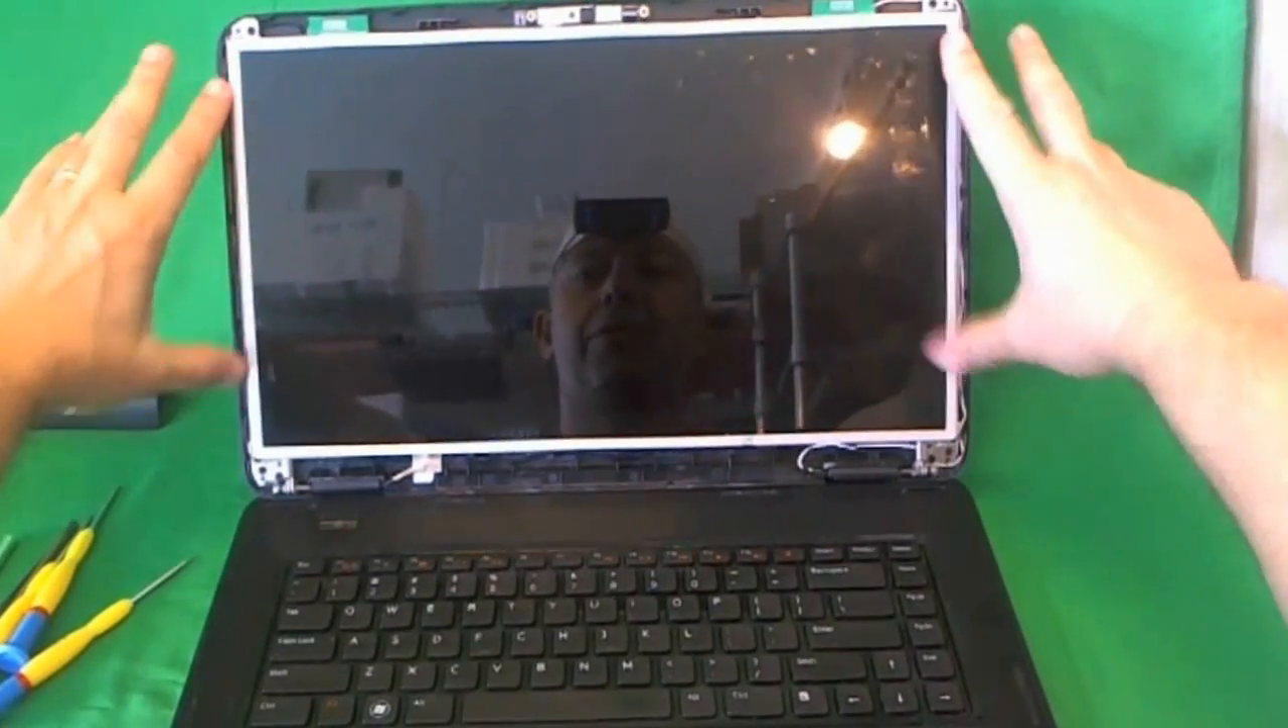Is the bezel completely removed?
Yes.